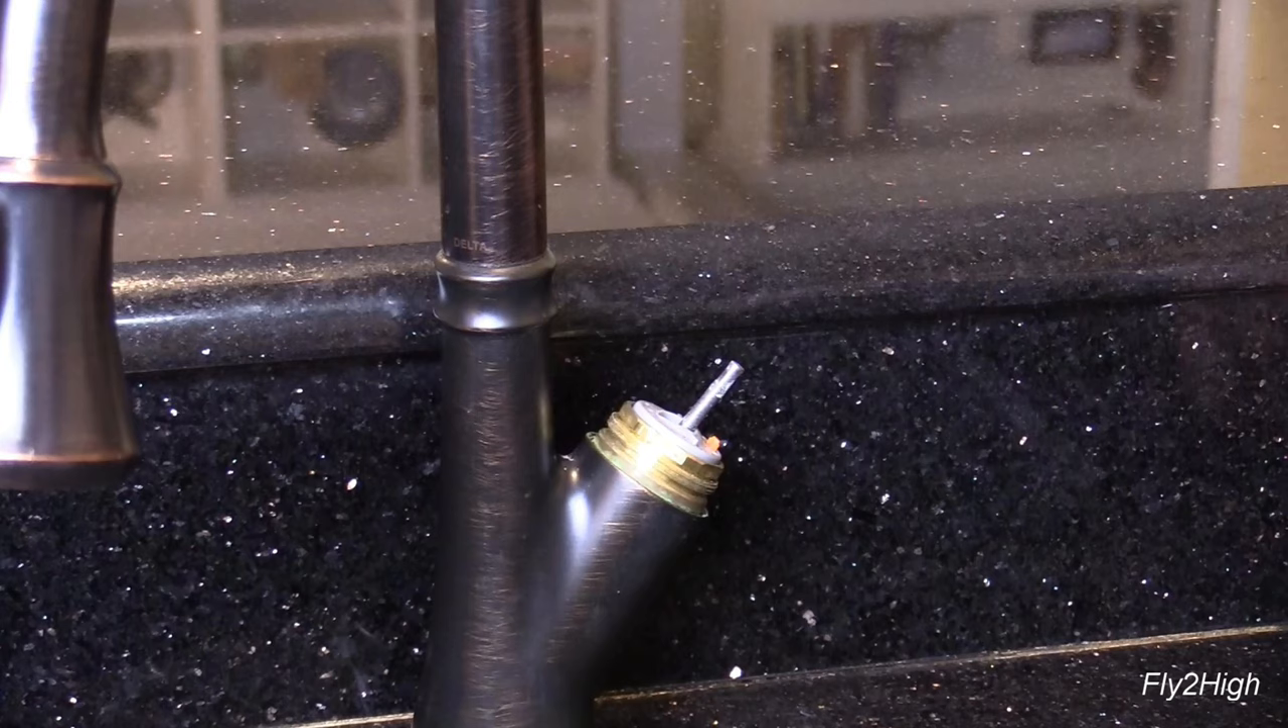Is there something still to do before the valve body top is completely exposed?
No.